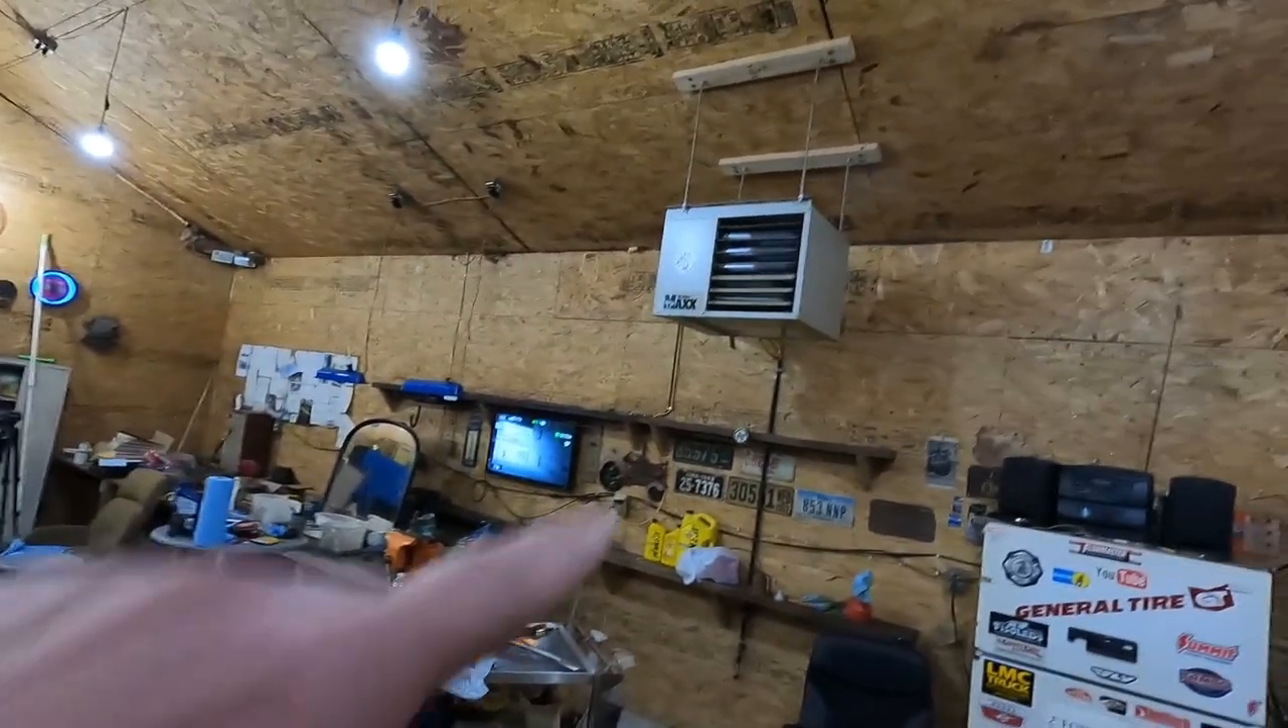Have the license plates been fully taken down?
No.